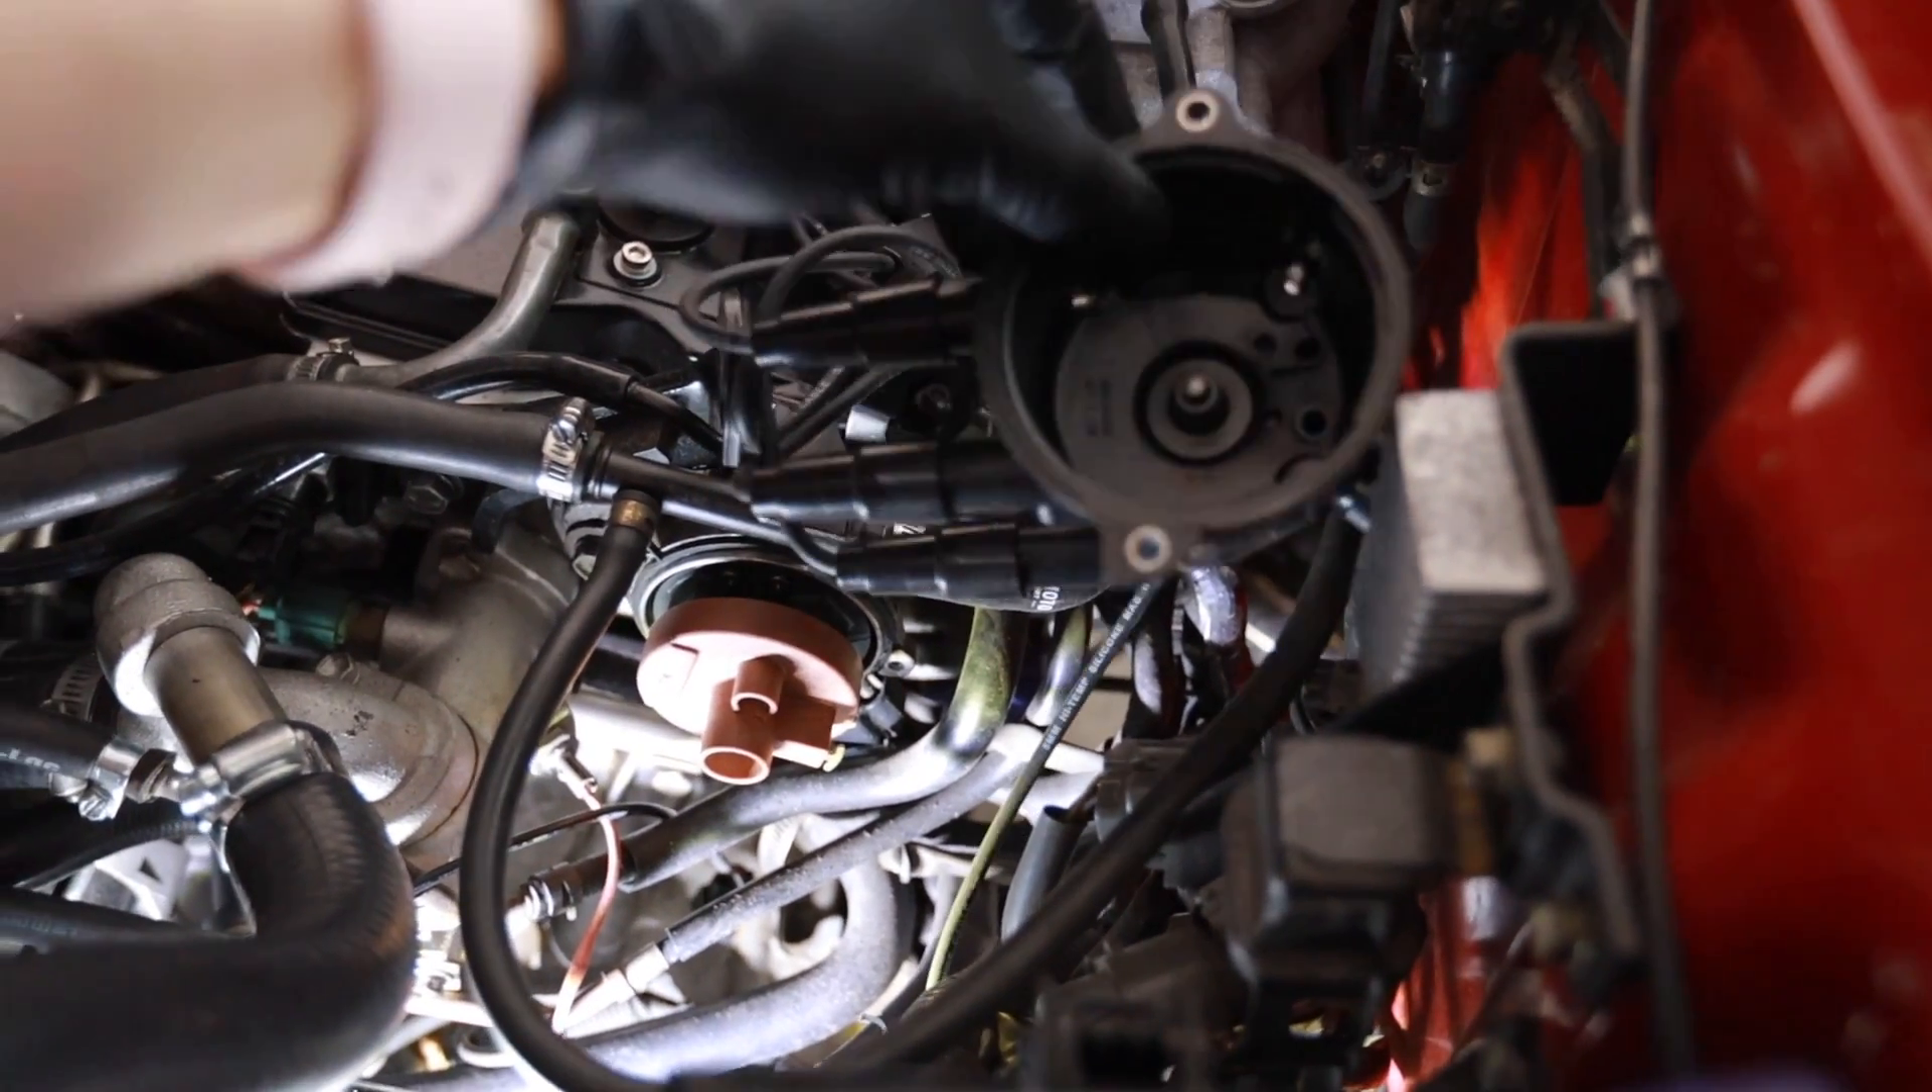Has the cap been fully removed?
Yes.